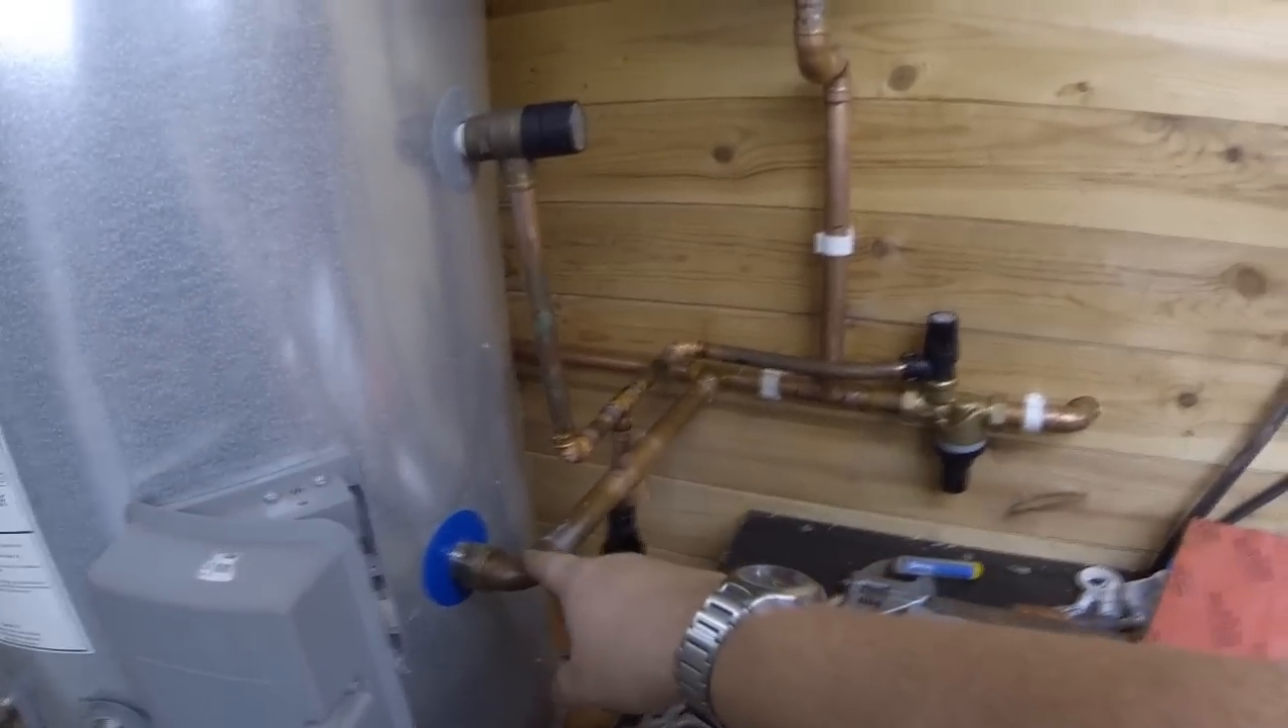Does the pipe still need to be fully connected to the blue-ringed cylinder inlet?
No.